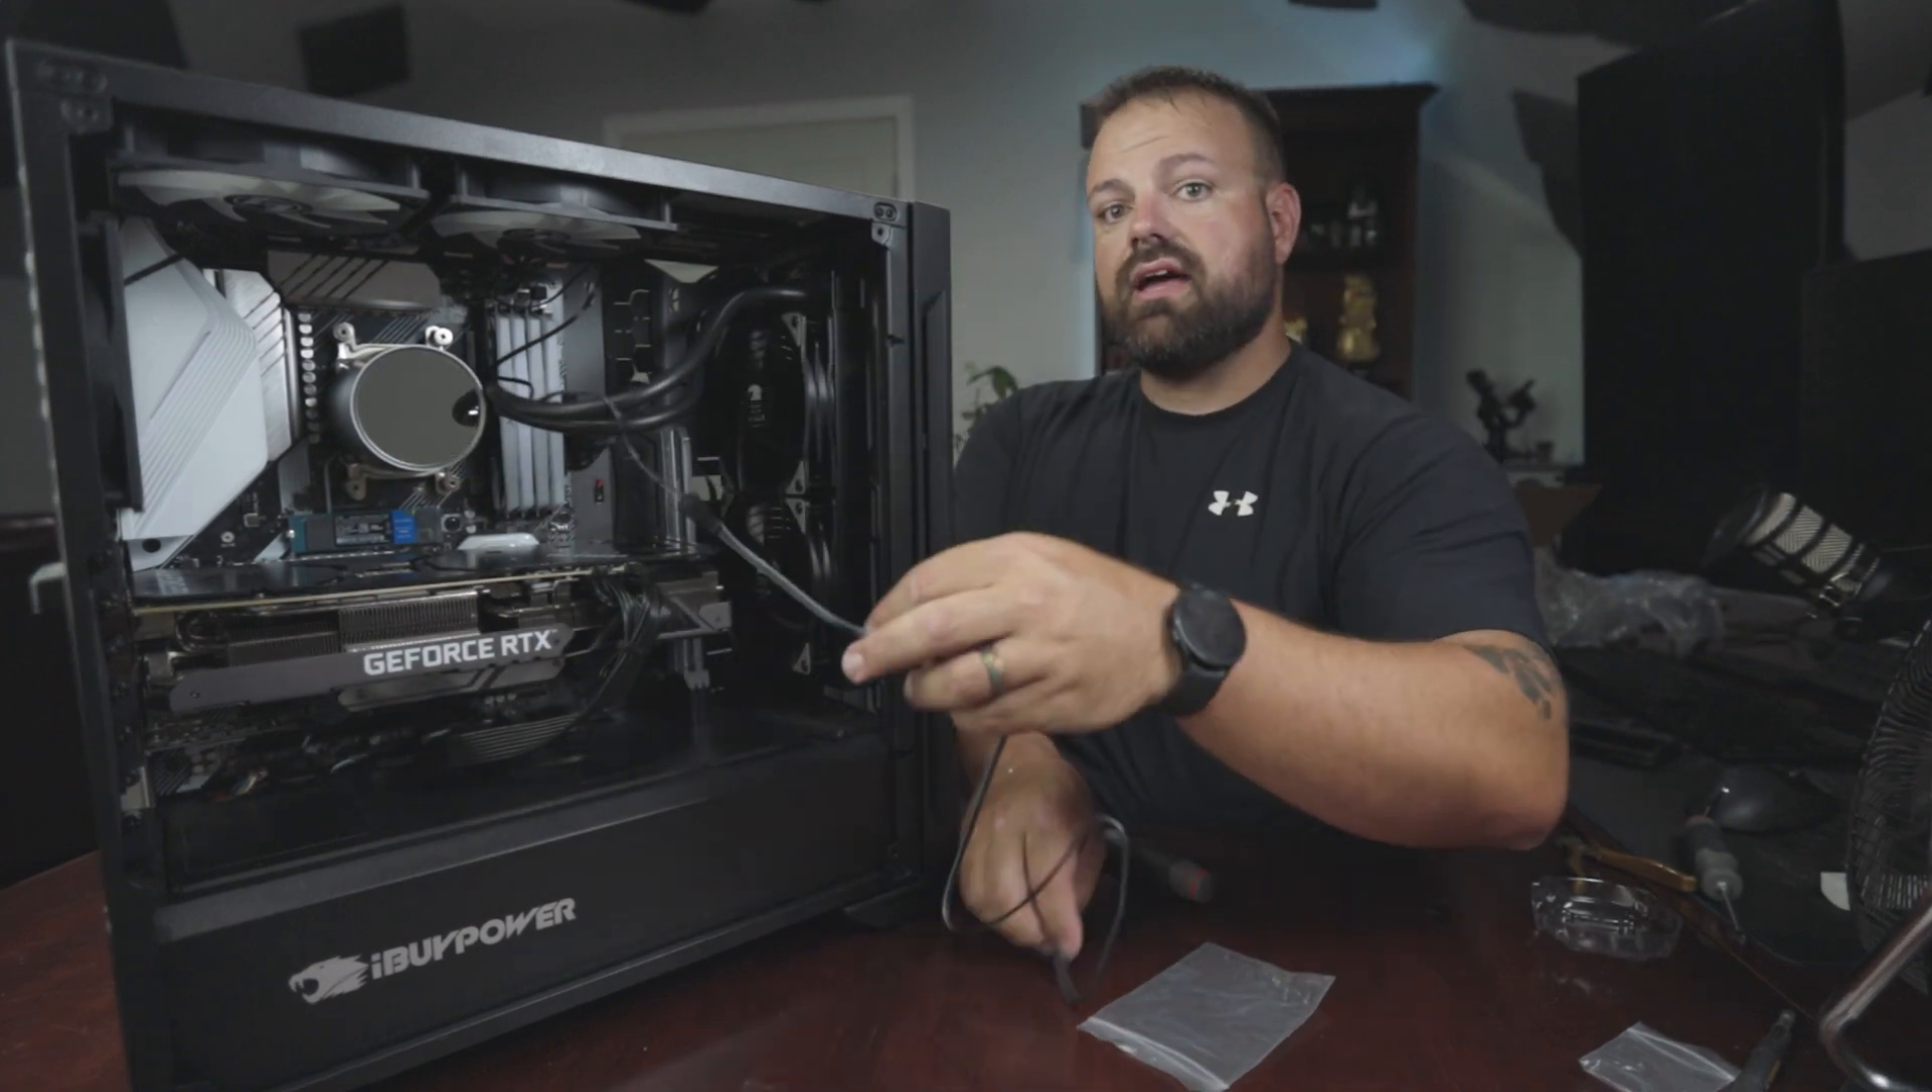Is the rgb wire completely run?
No.